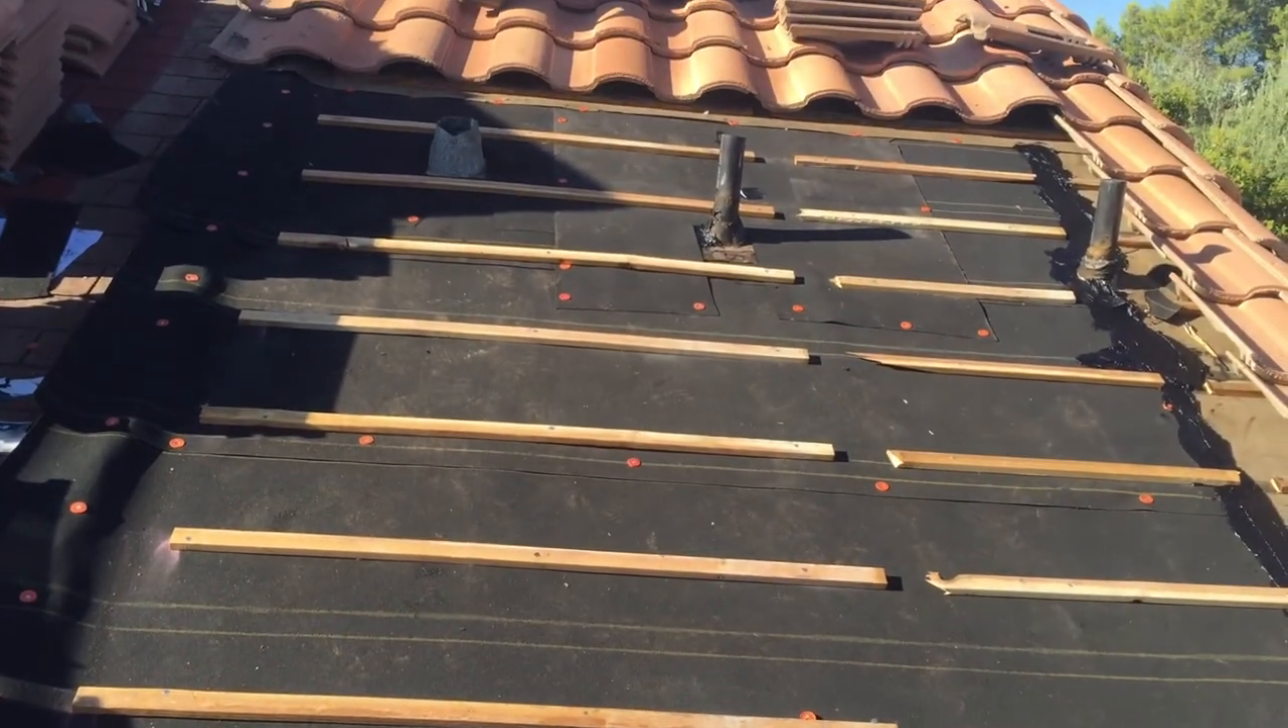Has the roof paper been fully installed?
Yes.